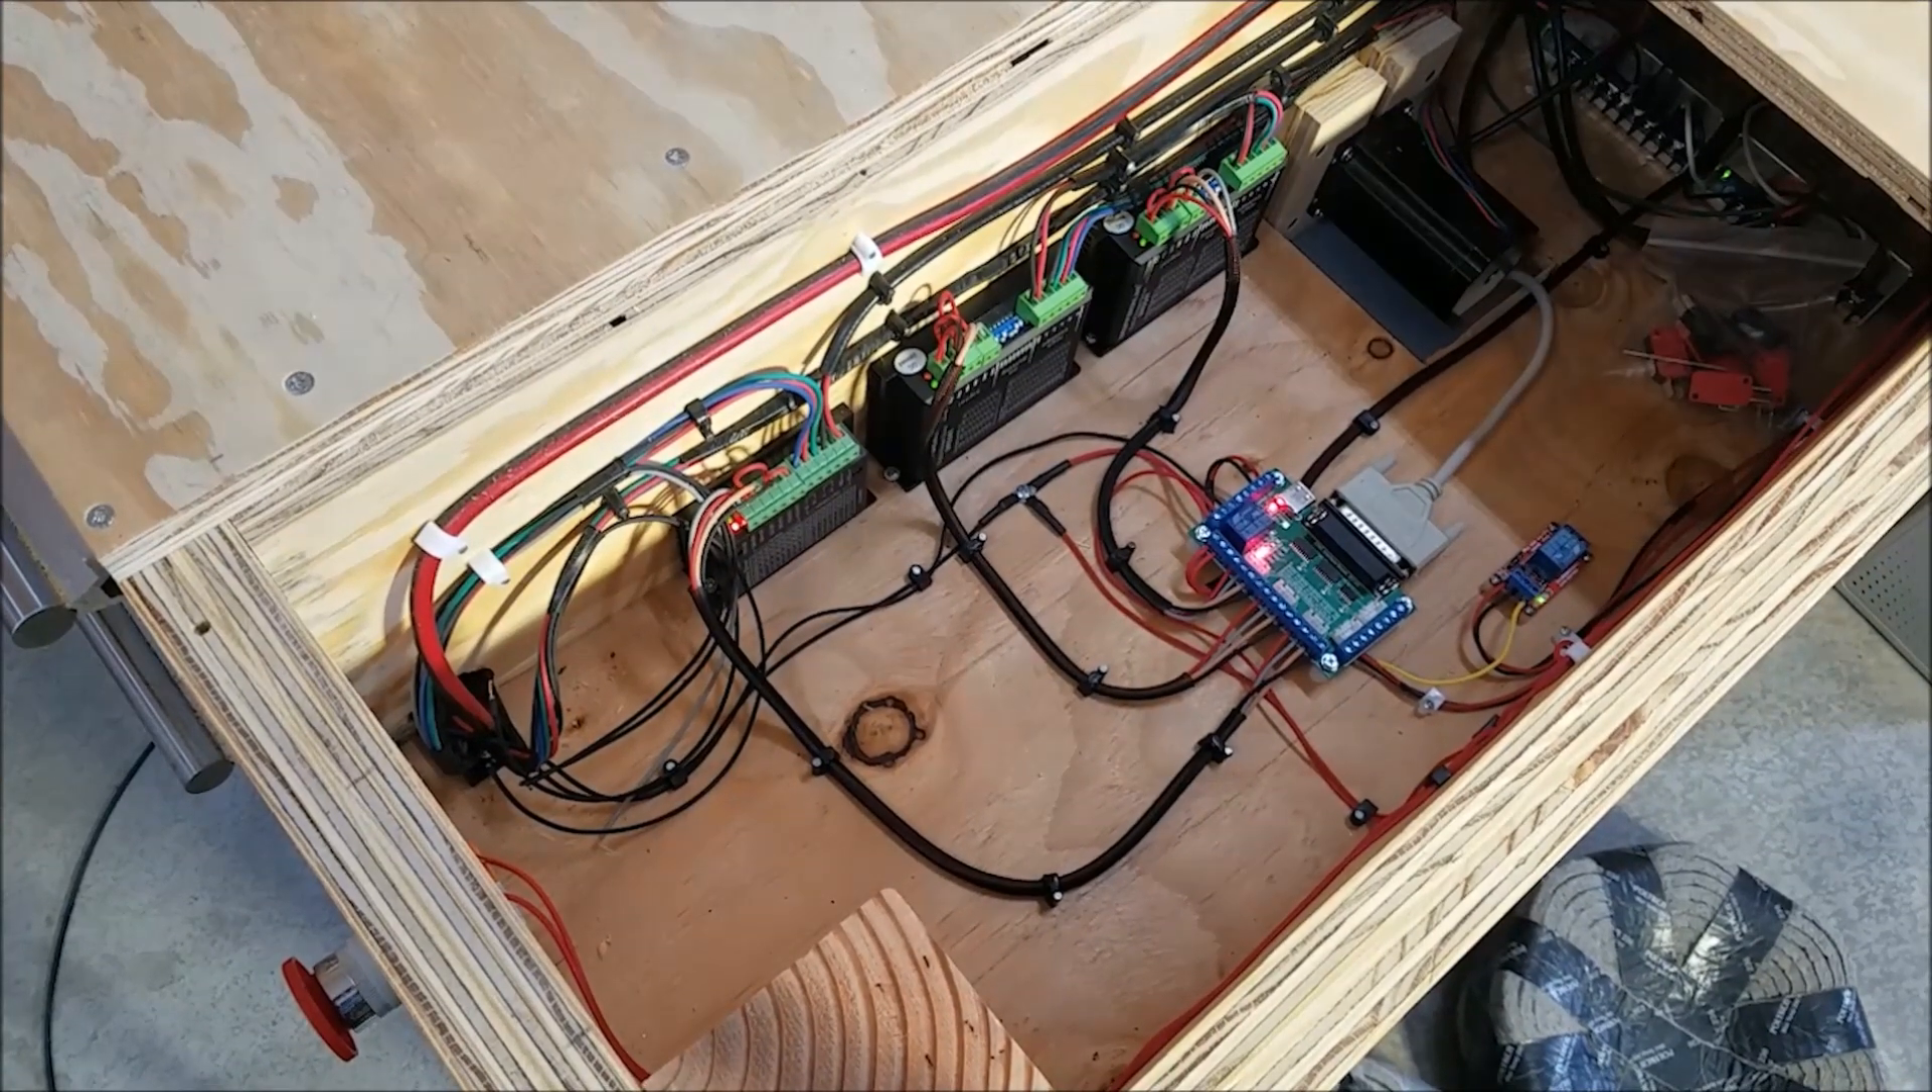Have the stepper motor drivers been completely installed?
Yes.